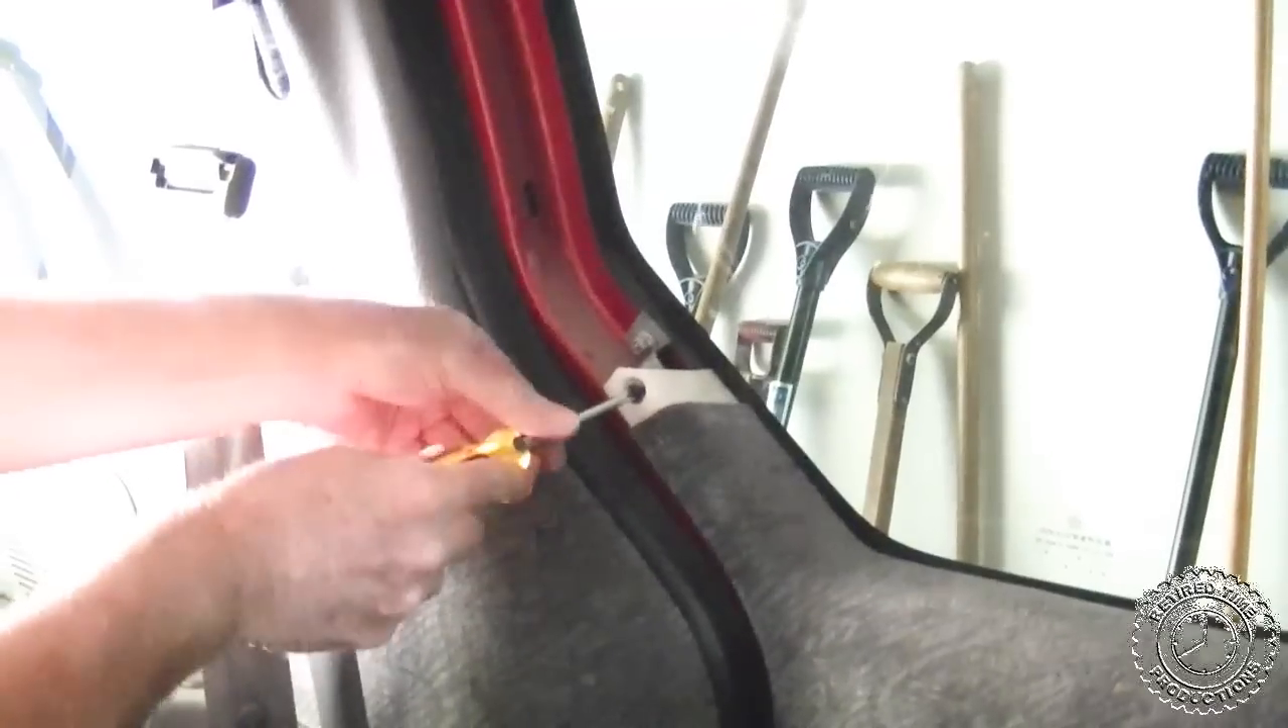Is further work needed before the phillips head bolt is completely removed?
Yes.